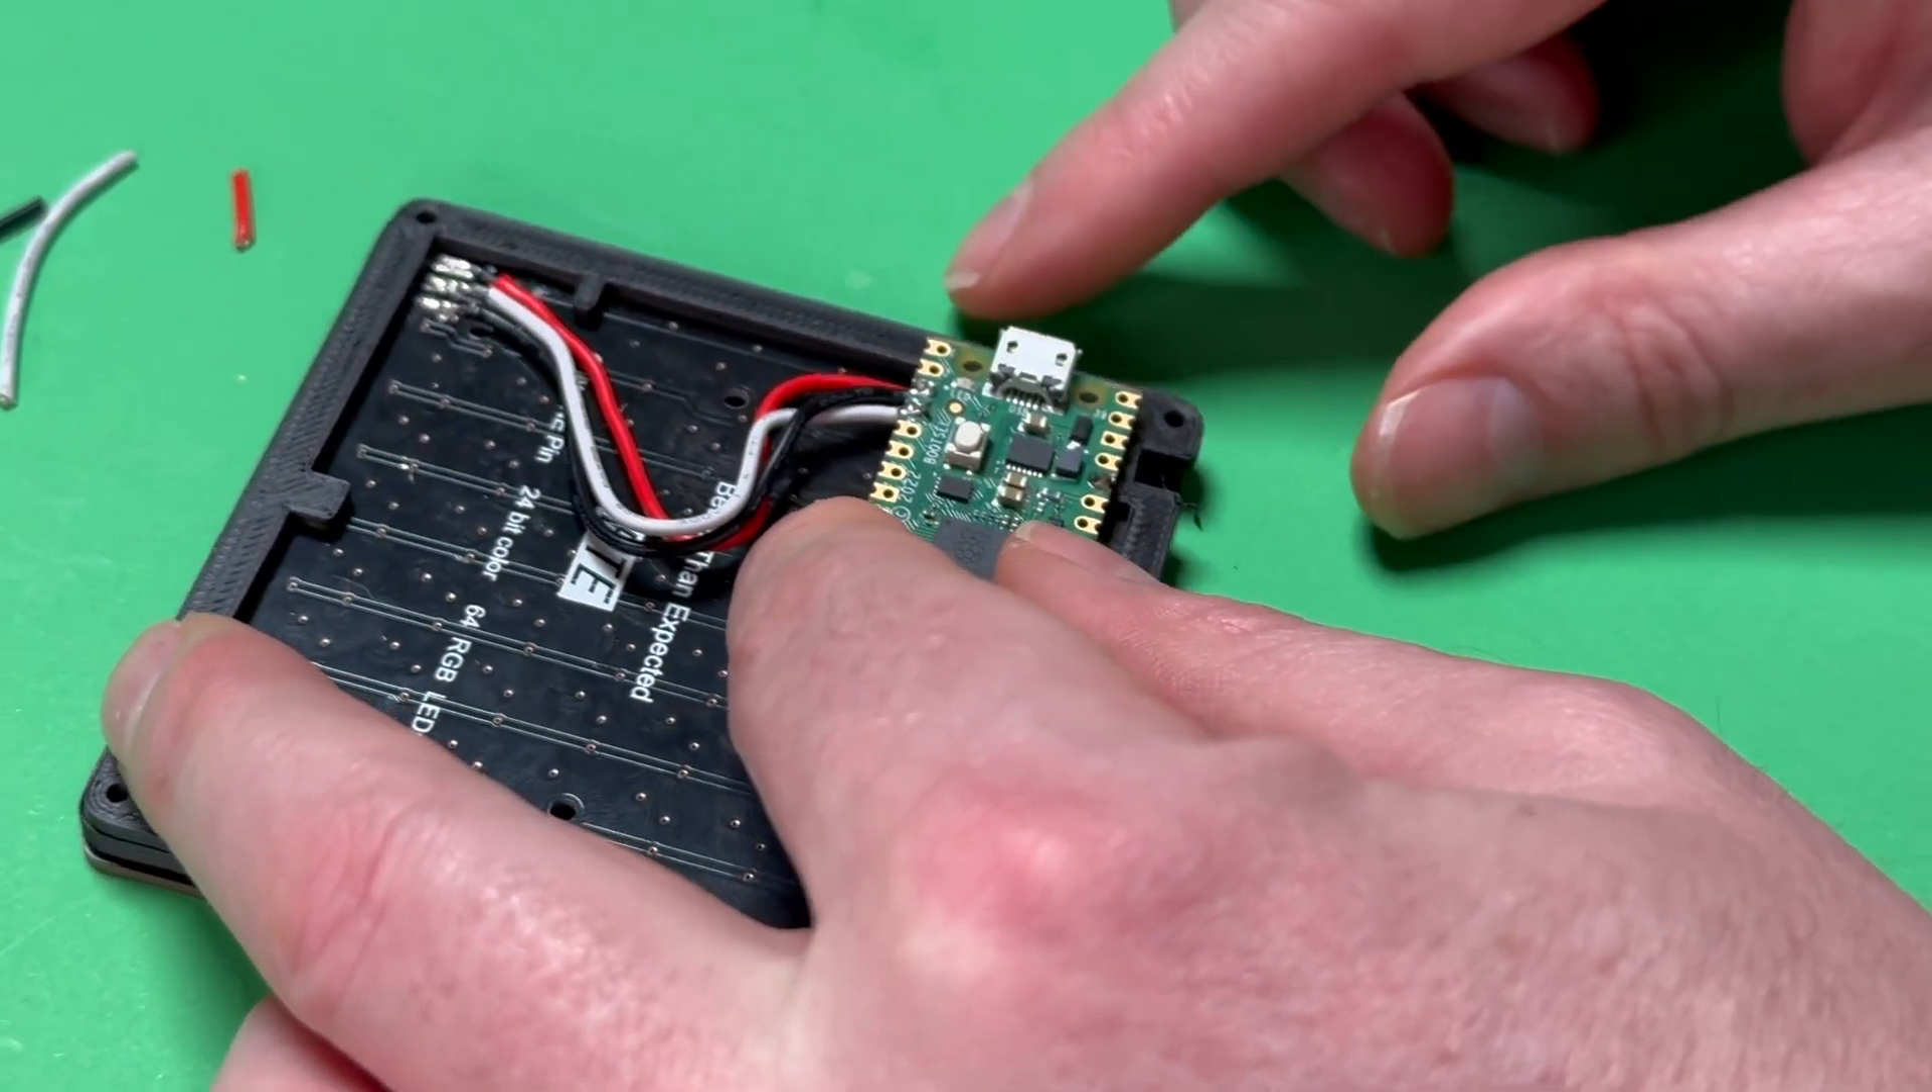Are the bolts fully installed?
No.